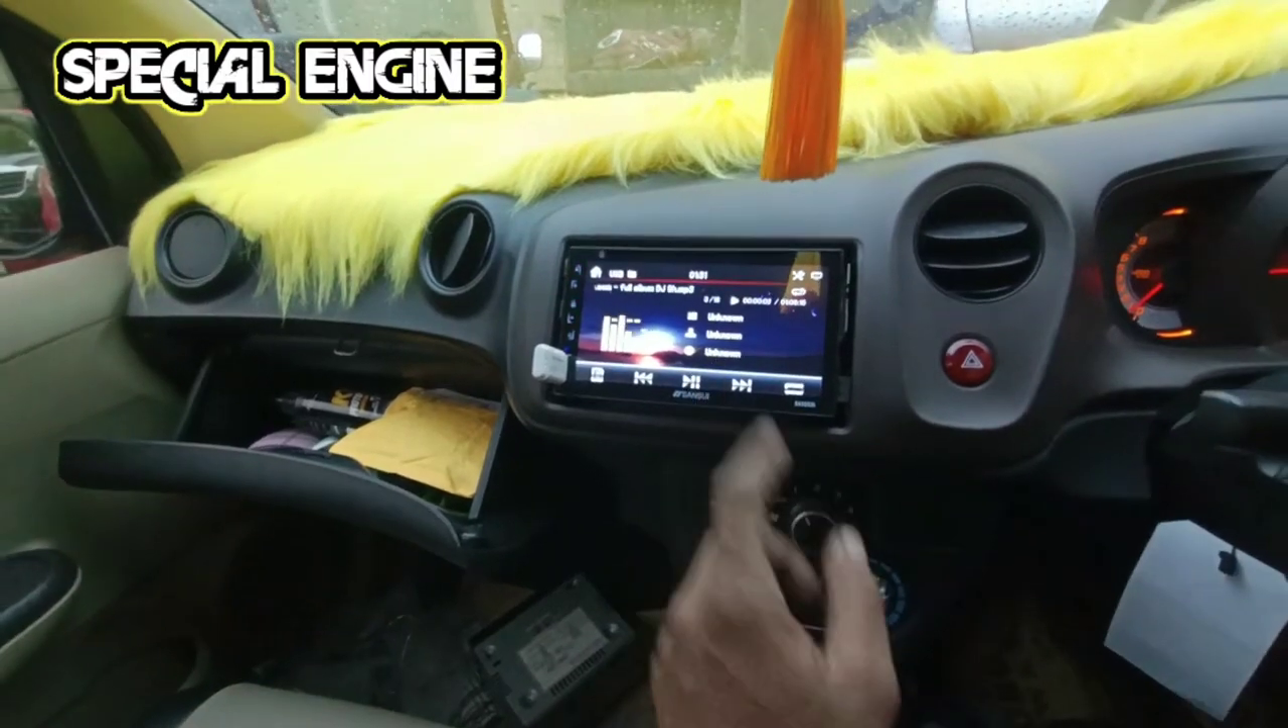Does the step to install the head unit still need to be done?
No.